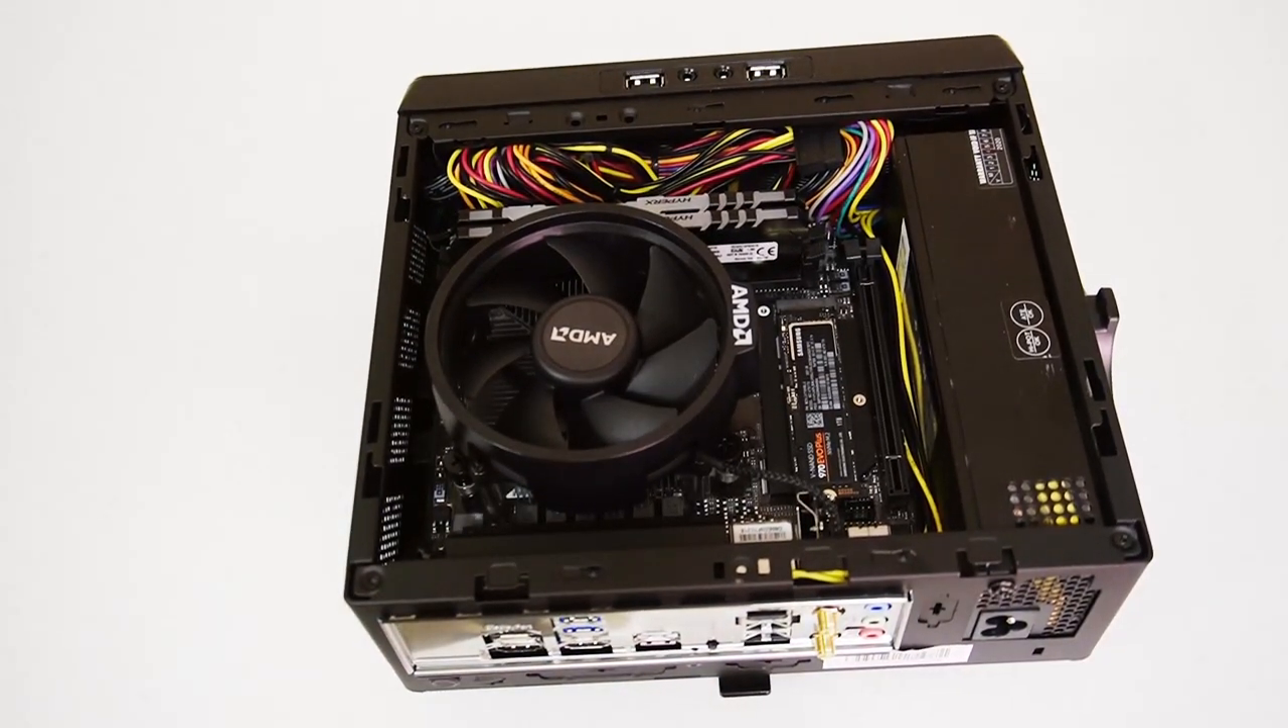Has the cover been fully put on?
No.